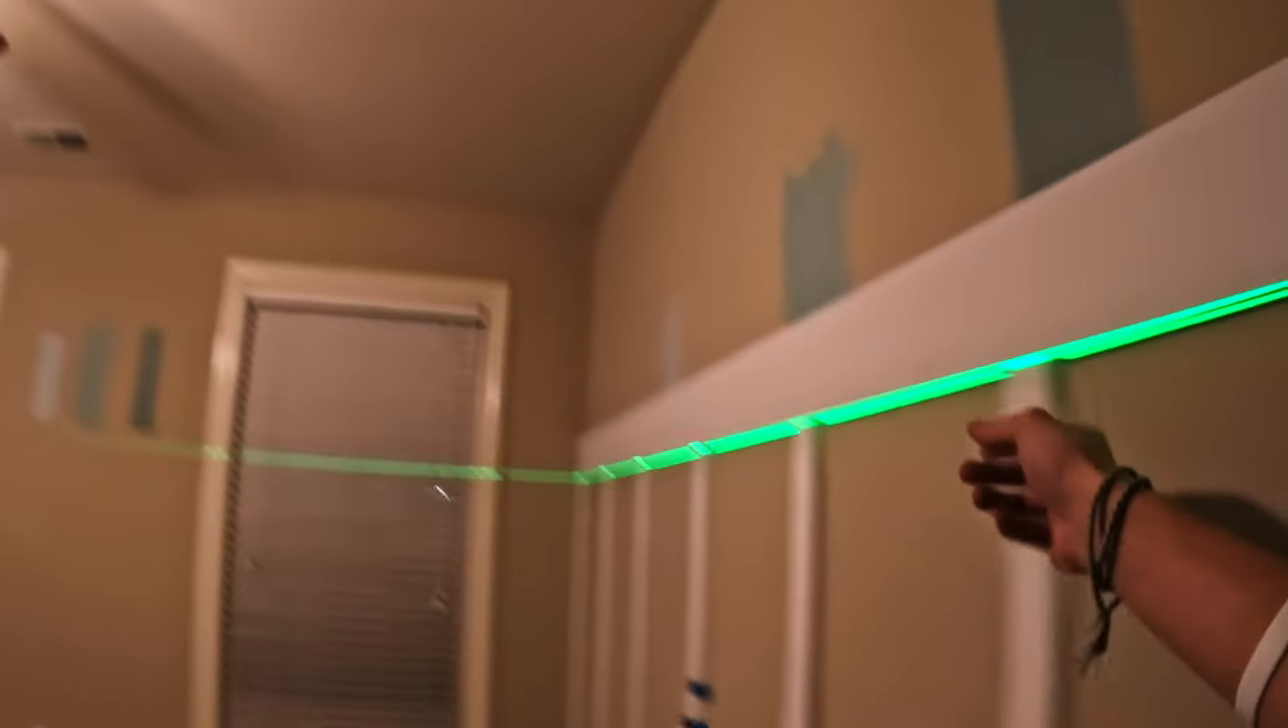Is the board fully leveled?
Yes.